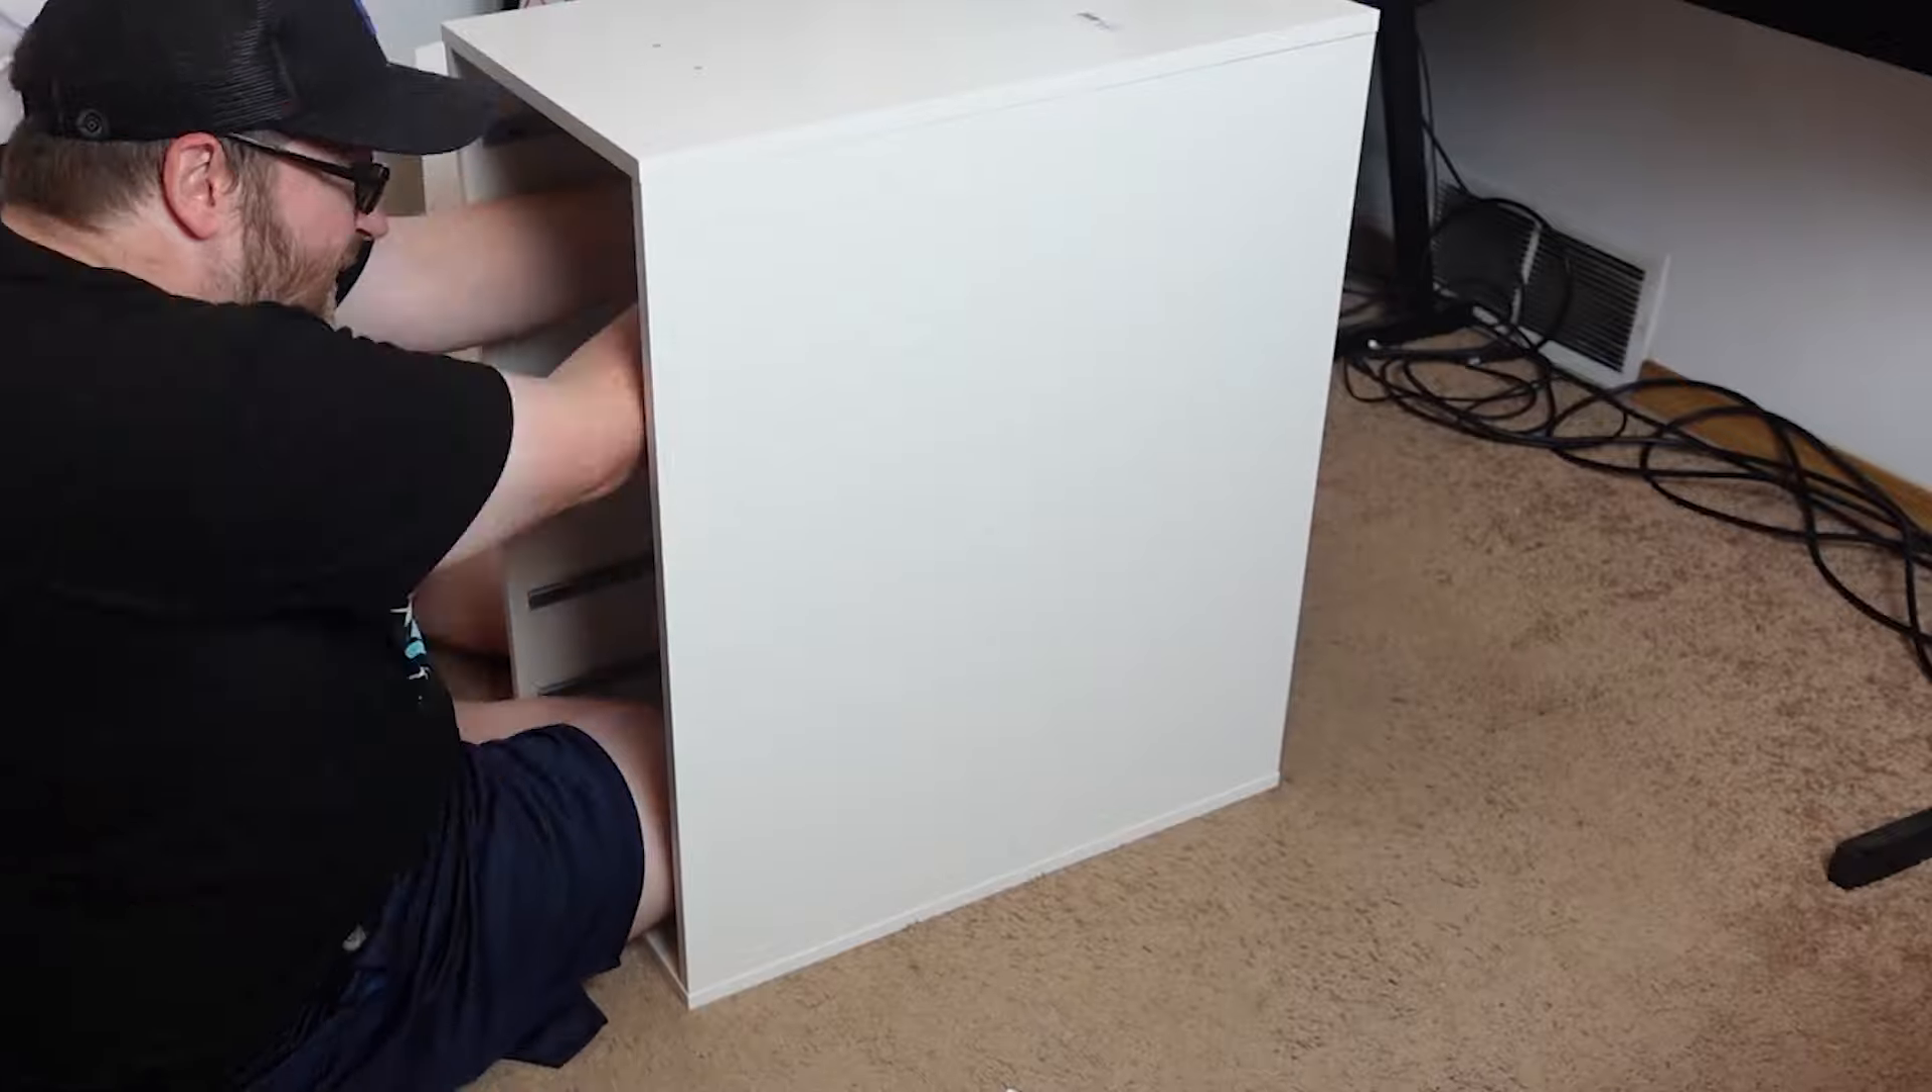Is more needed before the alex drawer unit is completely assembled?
Yes.